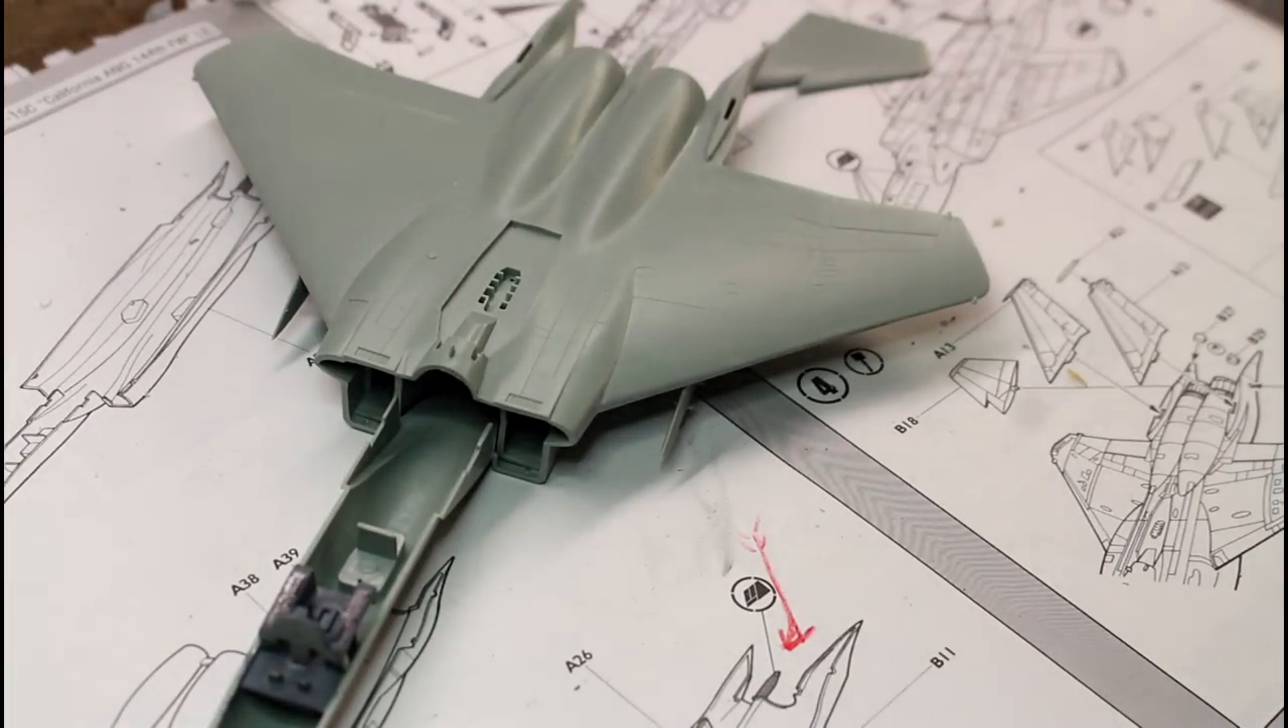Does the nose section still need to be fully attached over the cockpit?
Yes.